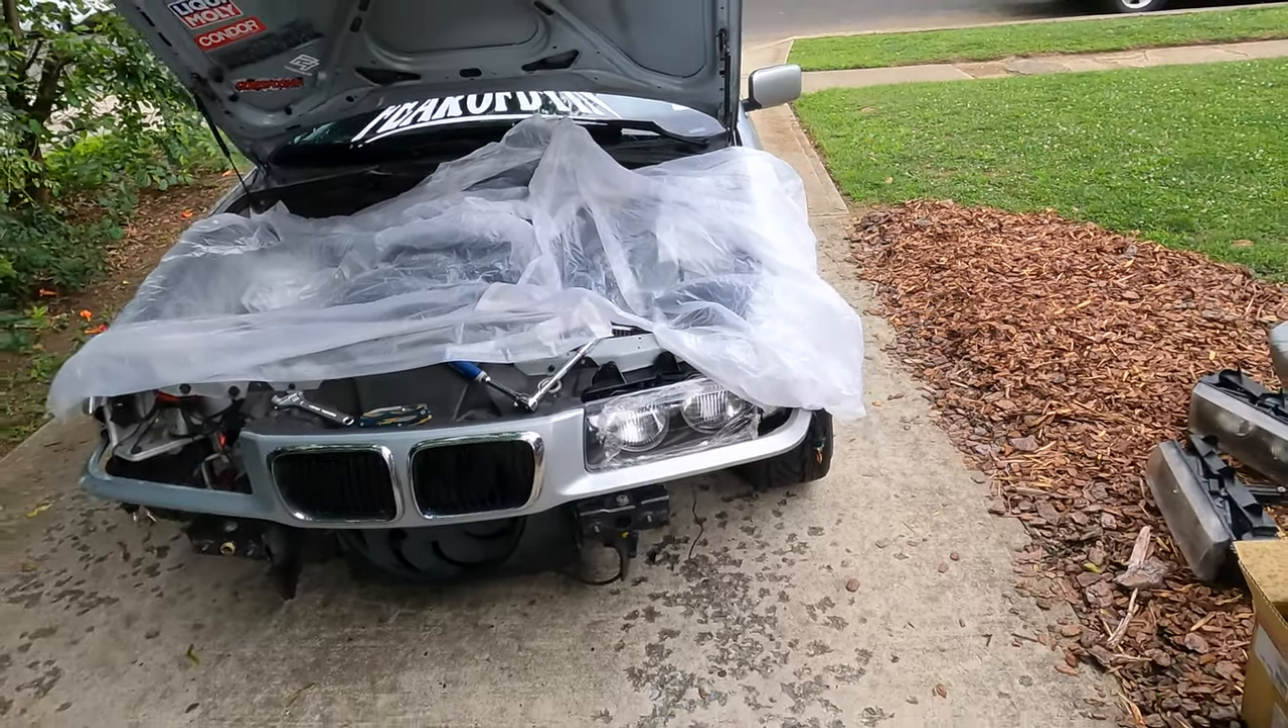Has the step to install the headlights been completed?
No.